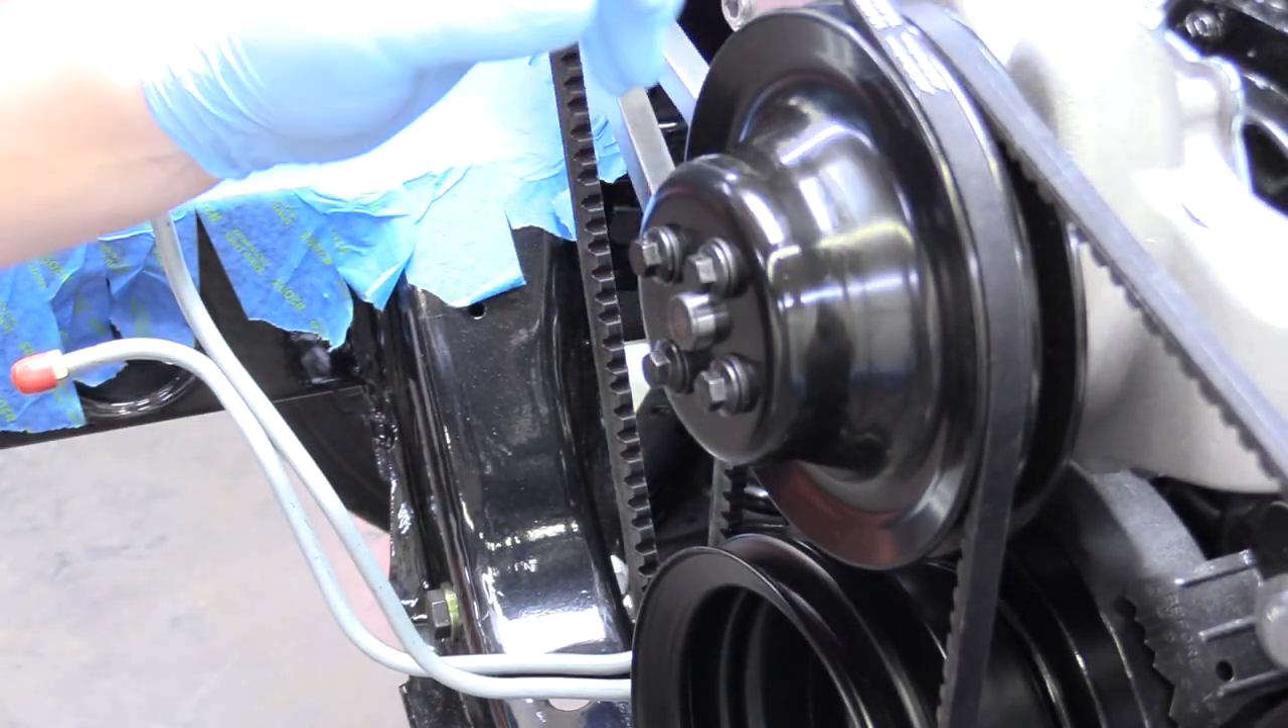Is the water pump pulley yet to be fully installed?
No.